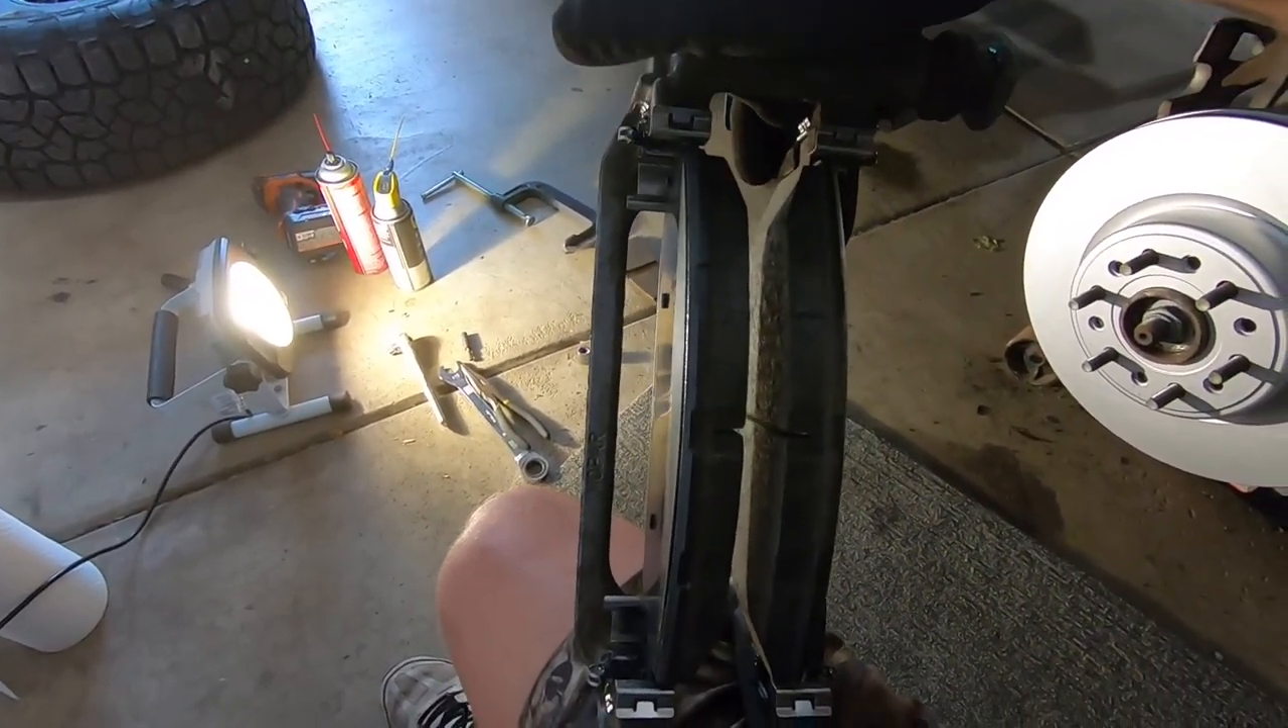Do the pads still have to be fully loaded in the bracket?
No.